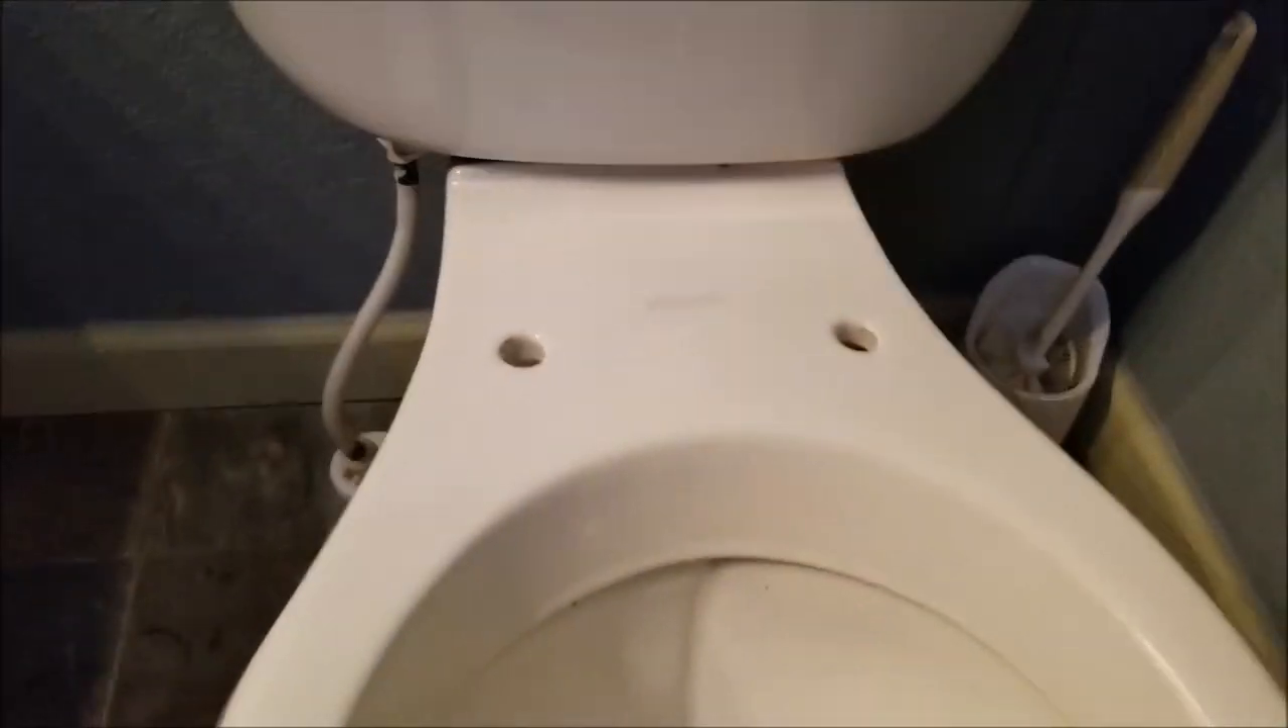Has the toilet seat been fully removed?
Yes.